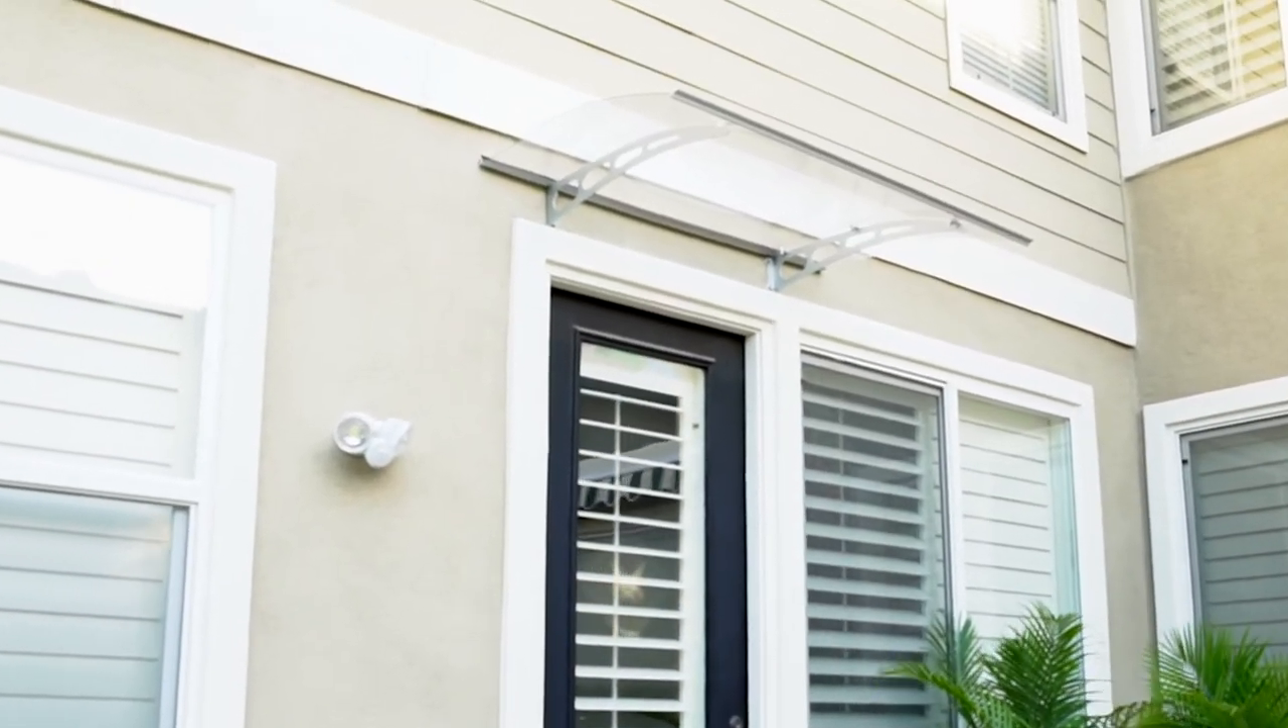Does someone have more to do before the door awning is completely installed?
No.